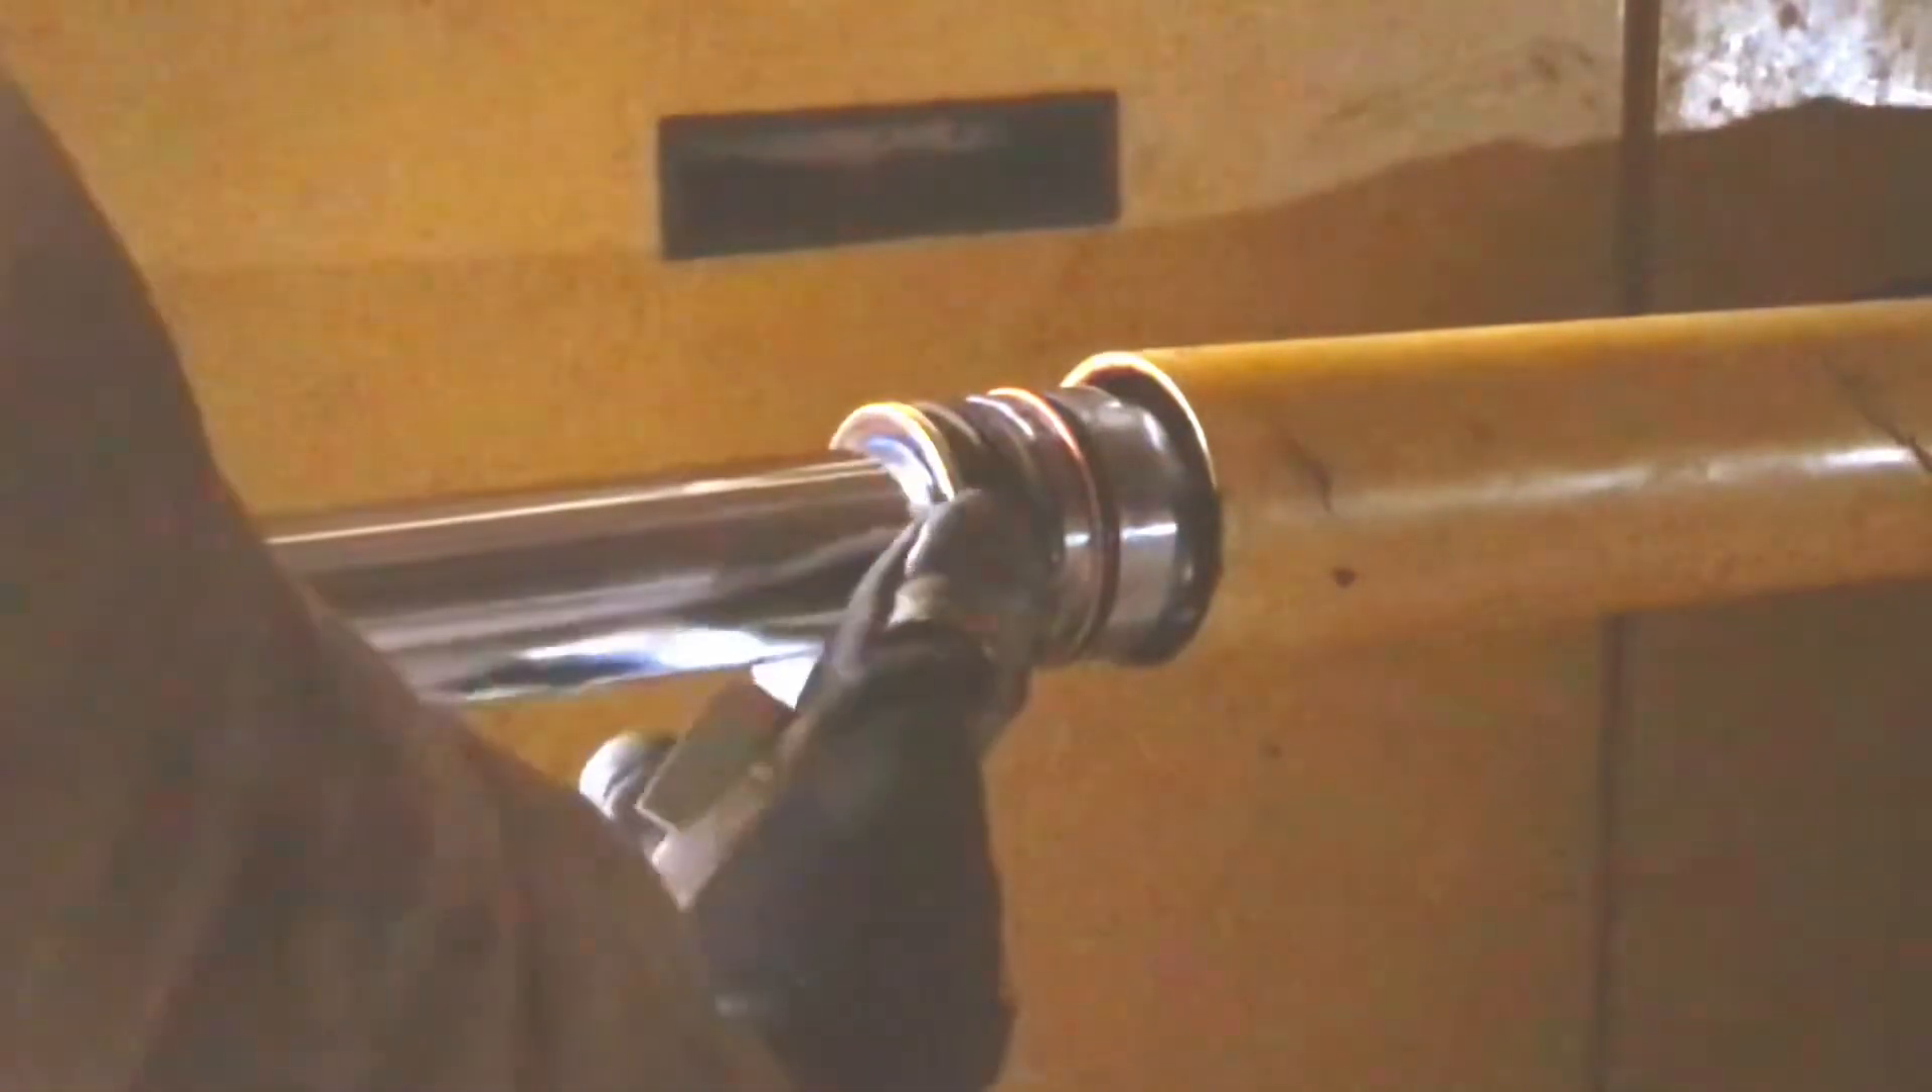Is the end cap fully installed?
No.